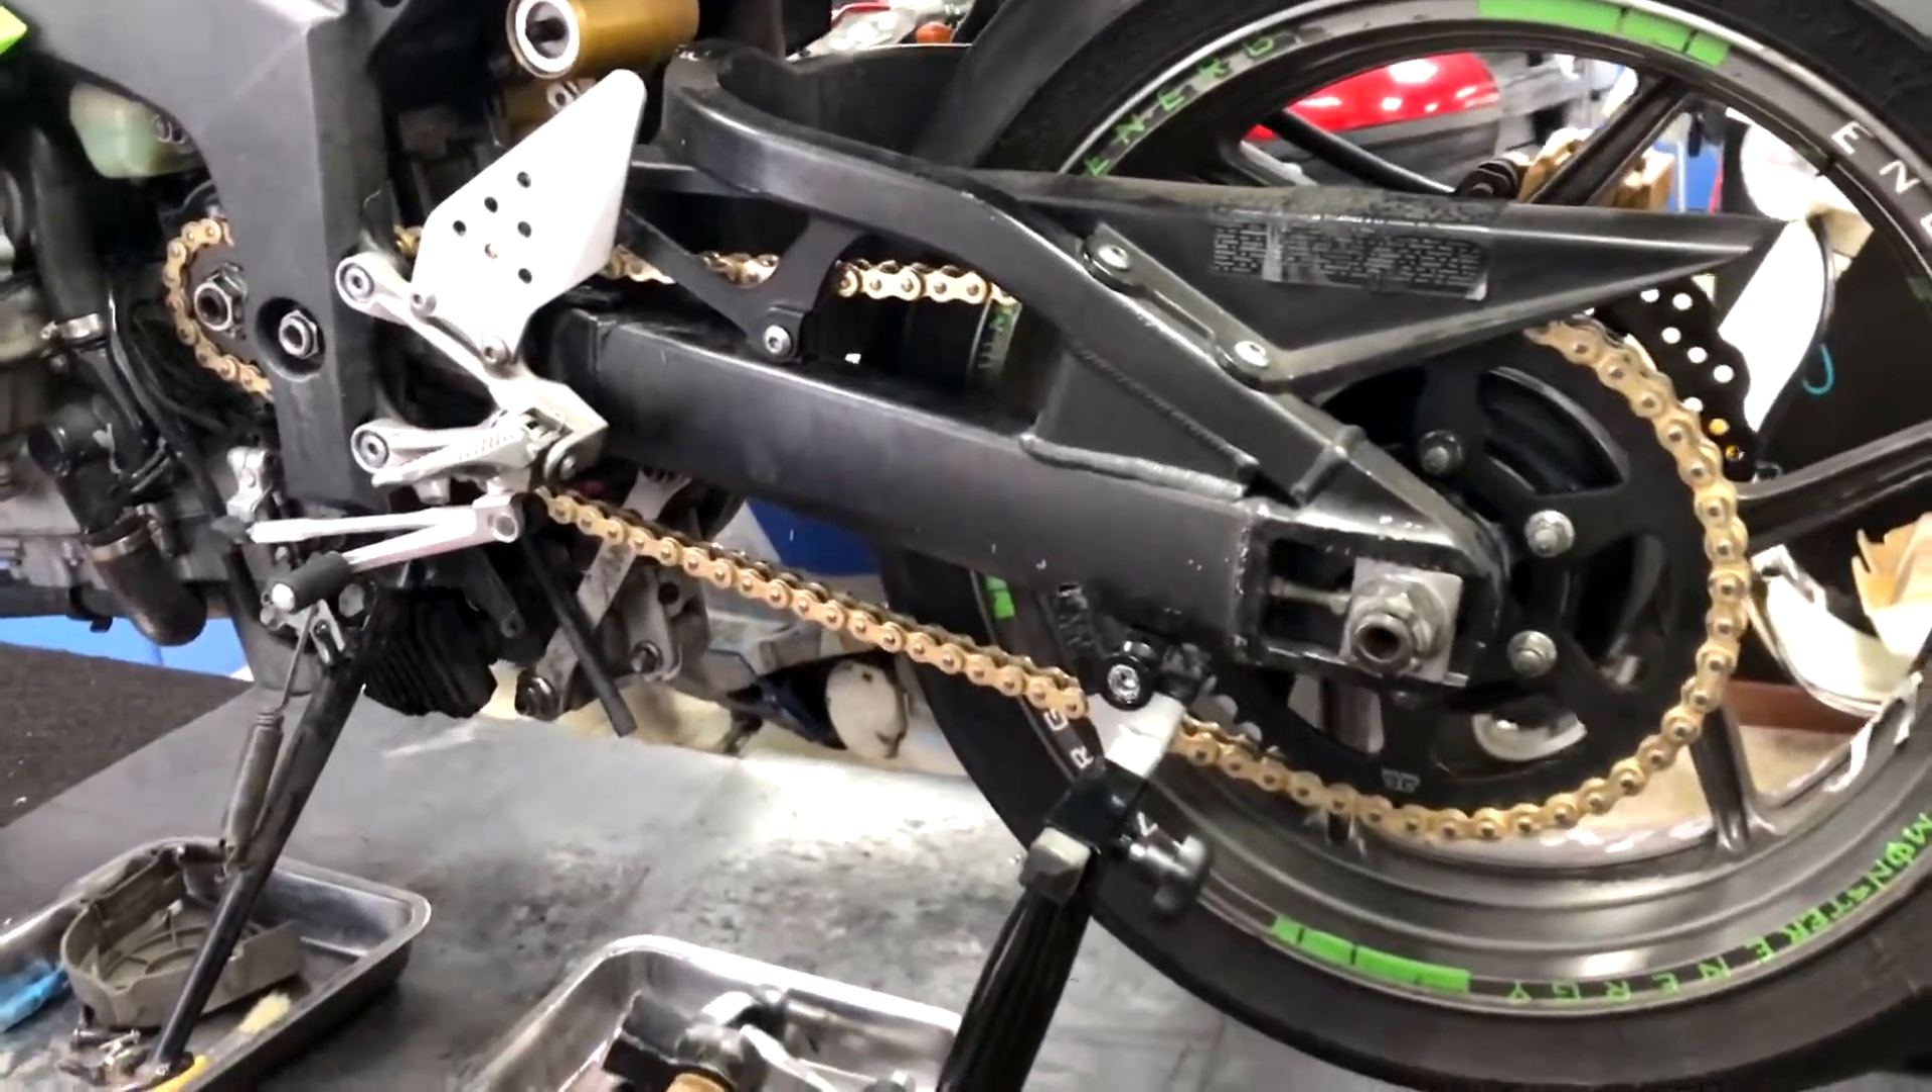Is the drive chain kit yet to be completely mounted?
No.